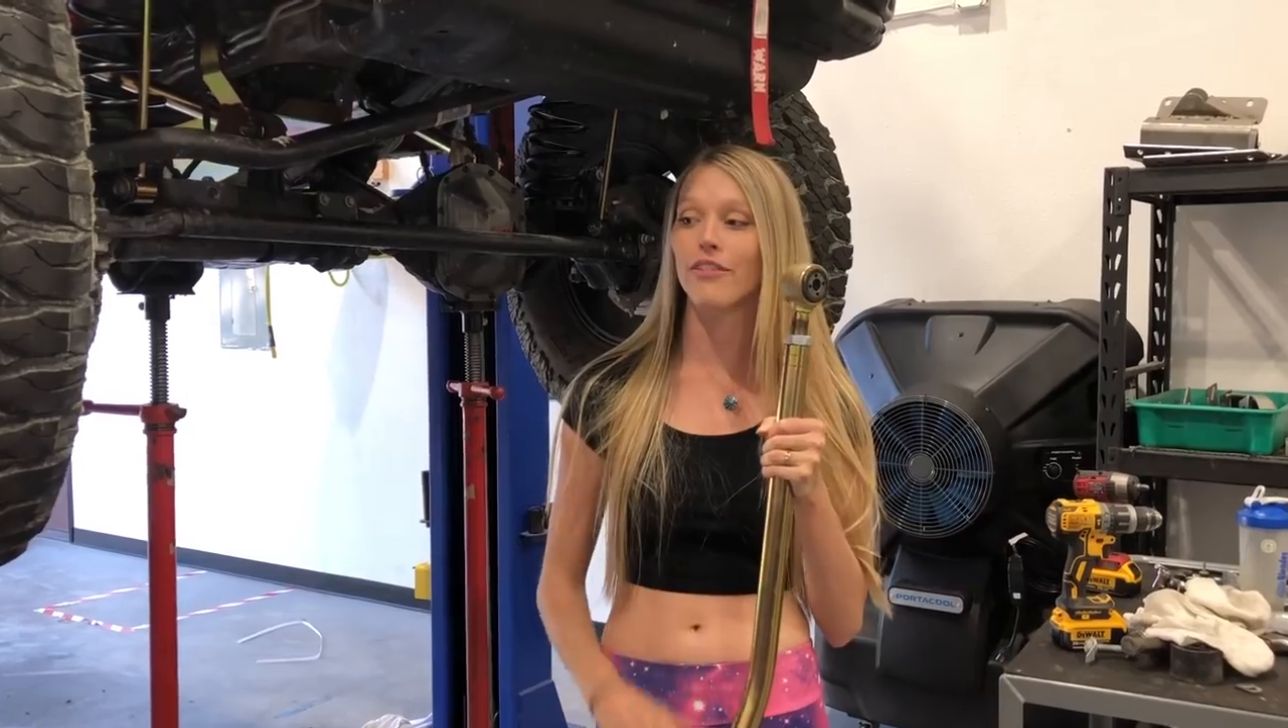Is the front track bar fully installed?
No.